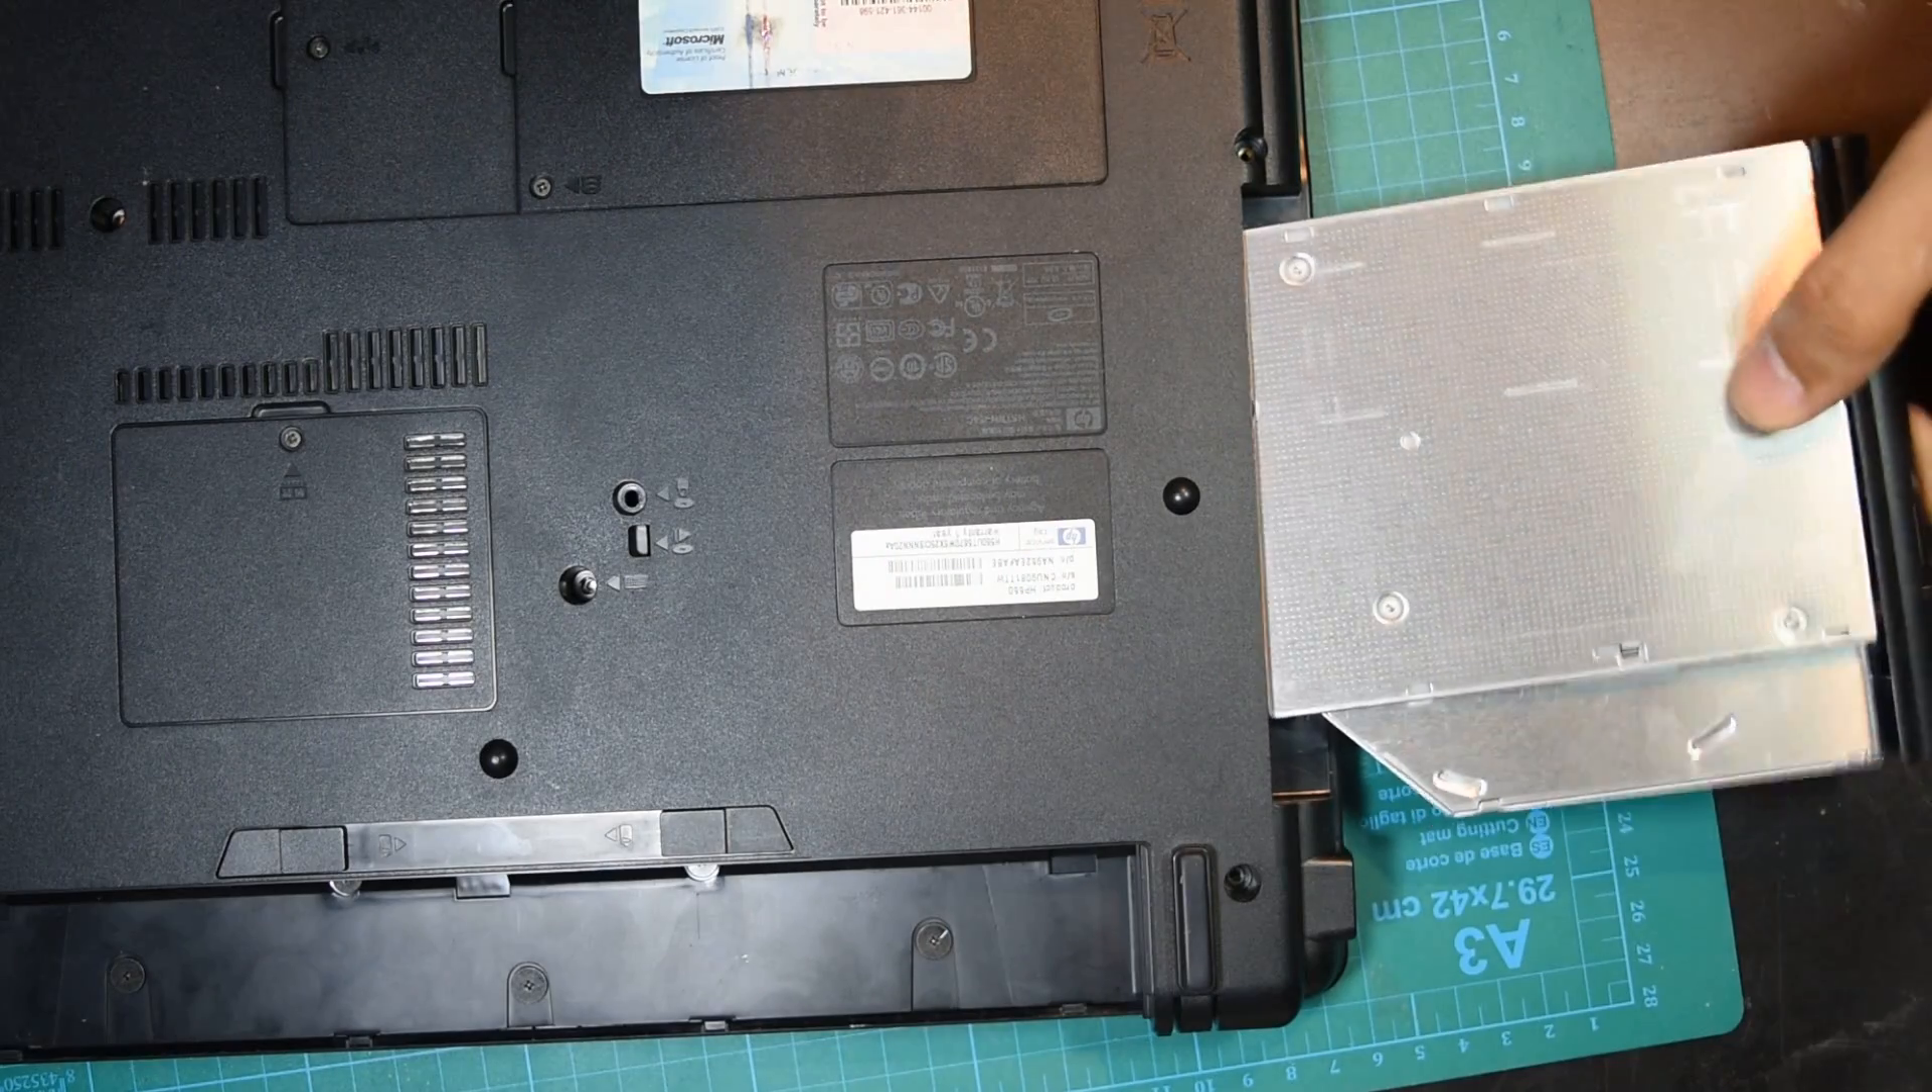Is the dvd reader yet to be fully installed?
Yes.